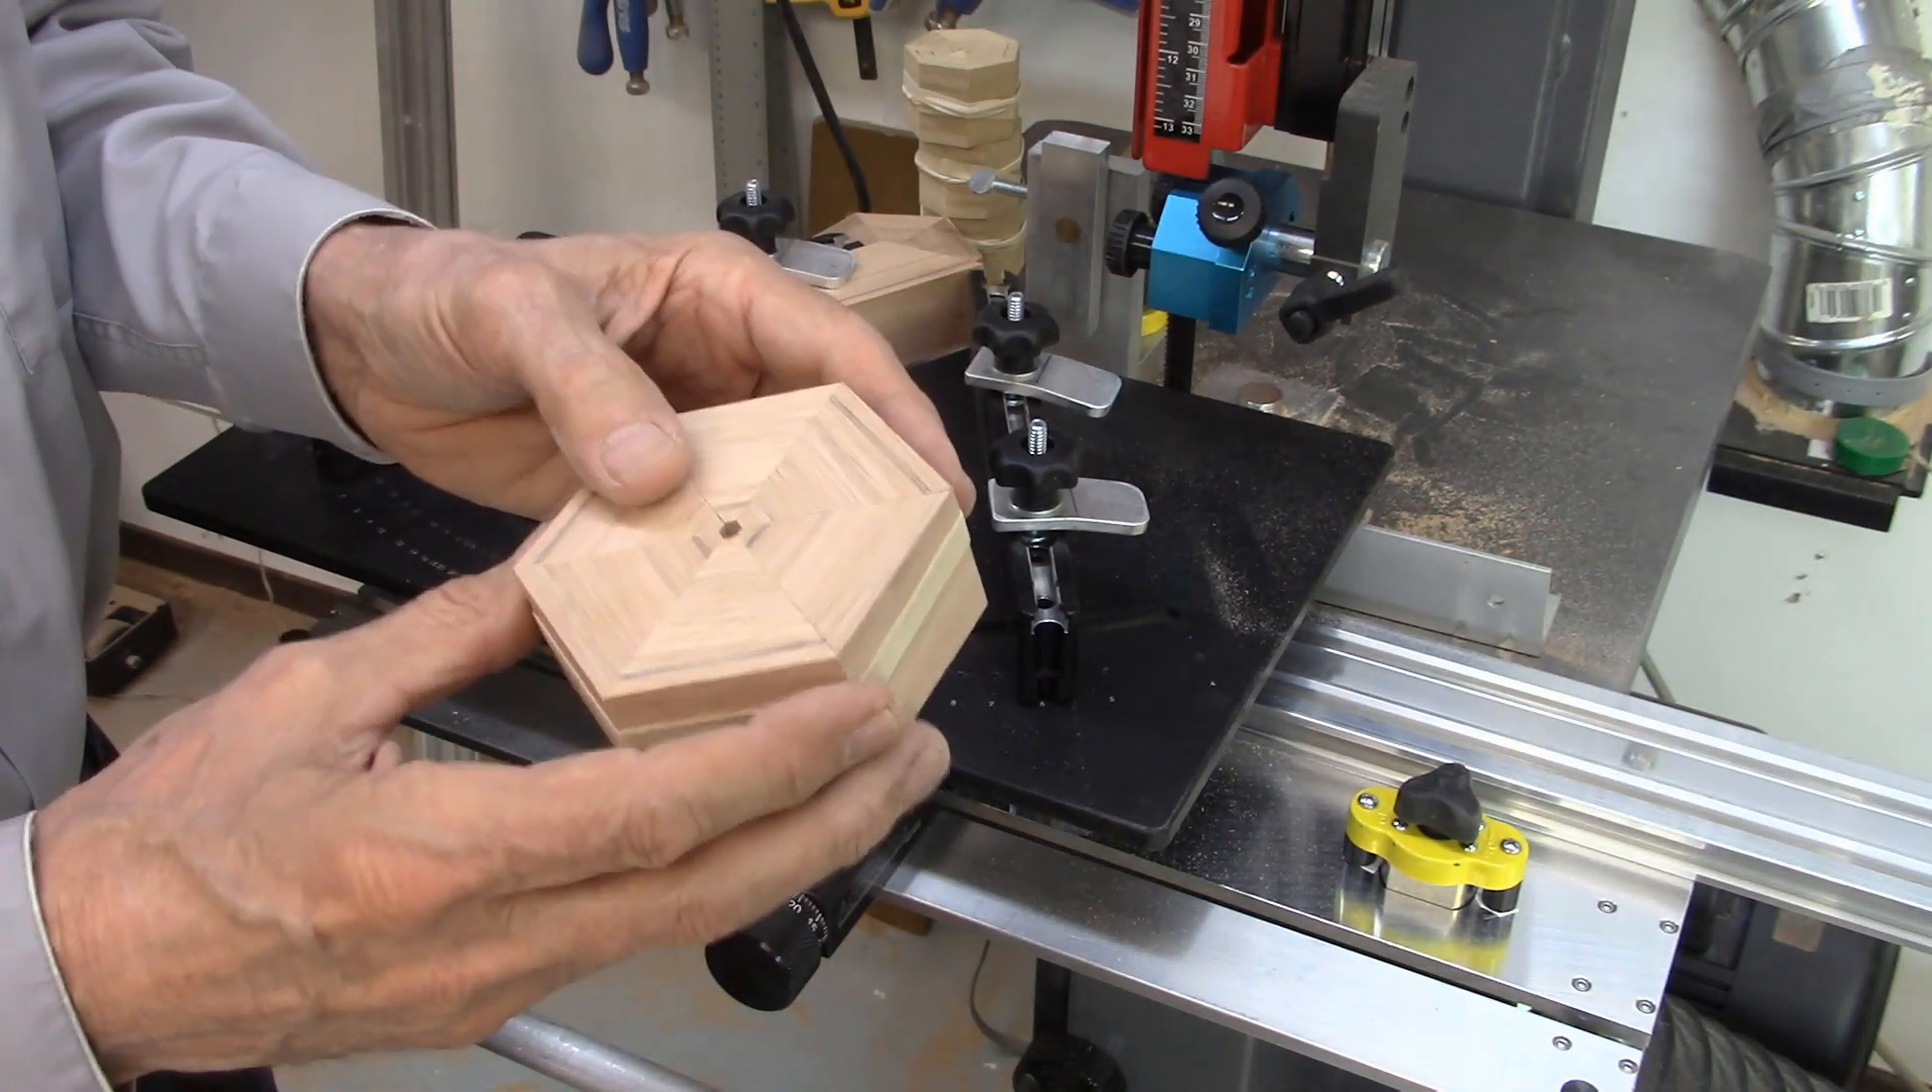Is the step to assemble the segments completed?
Yes.